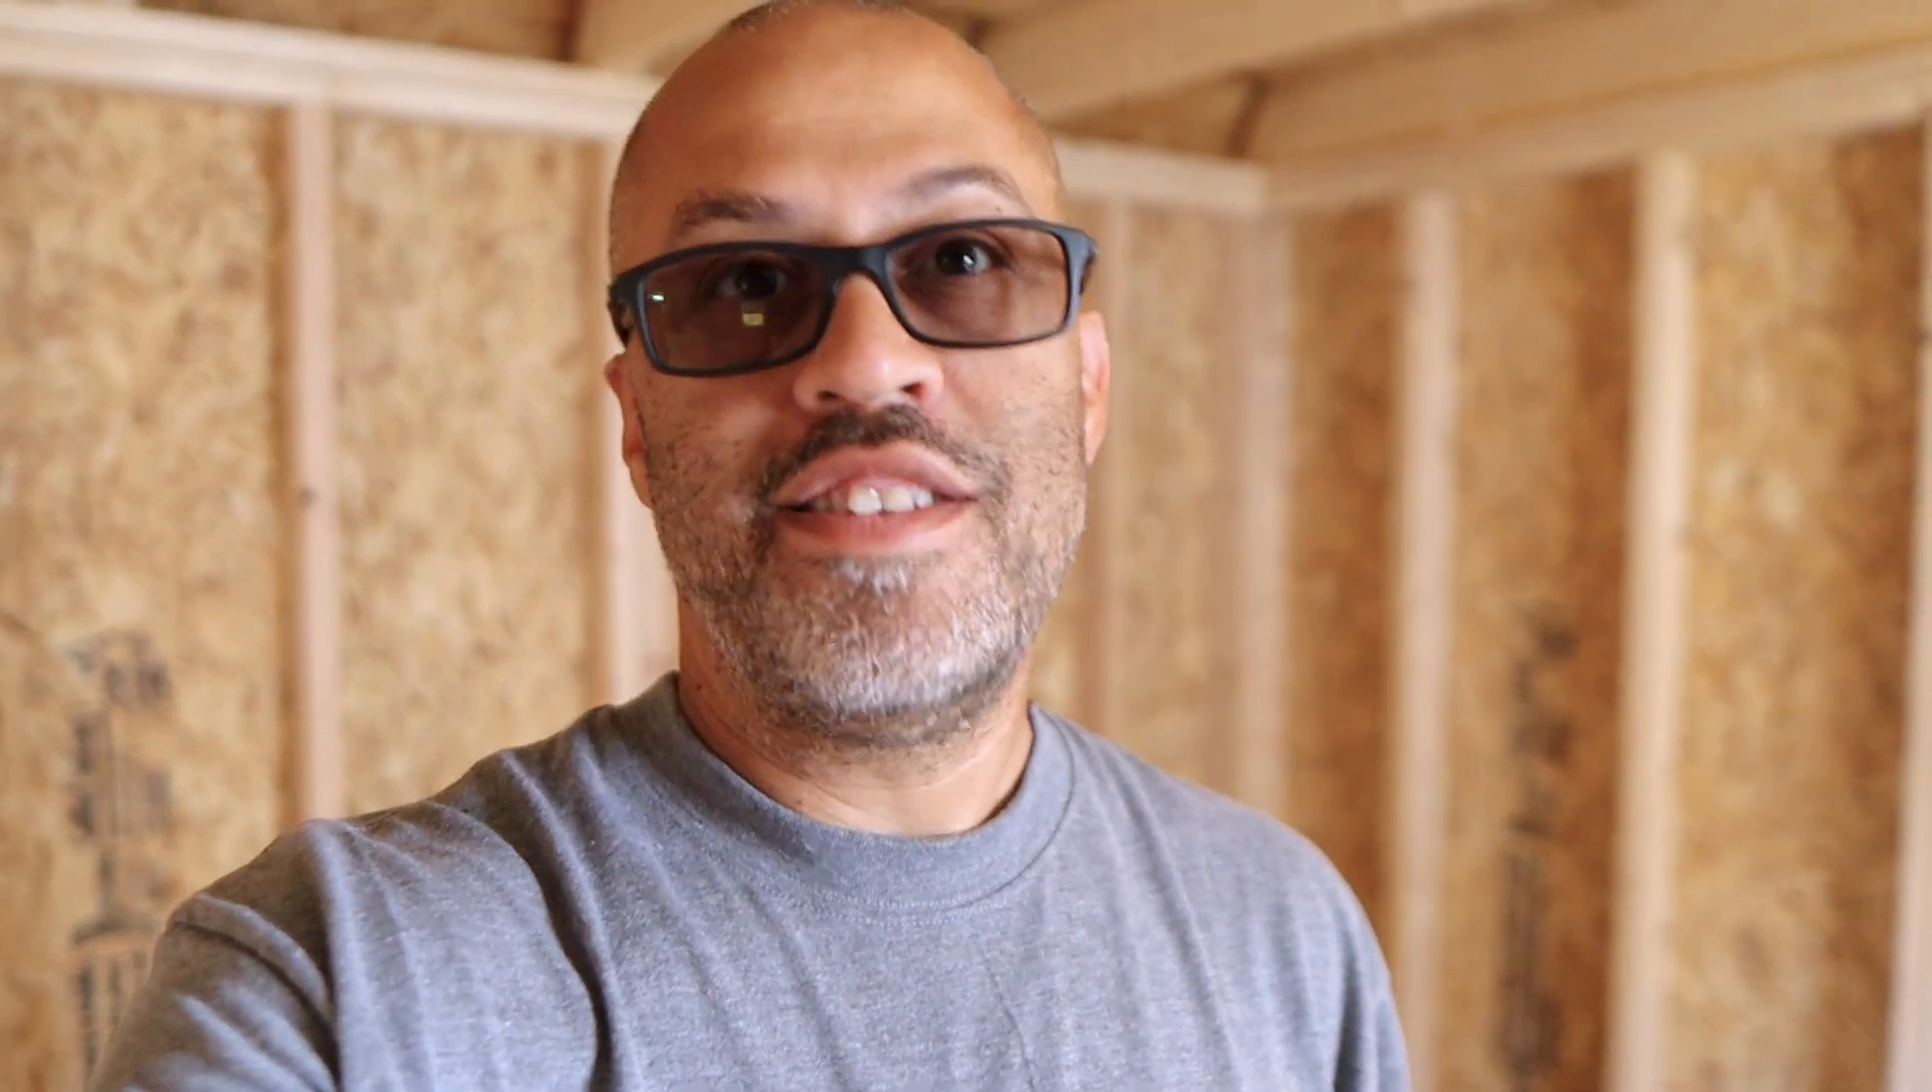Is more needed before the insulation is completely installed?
Yes.